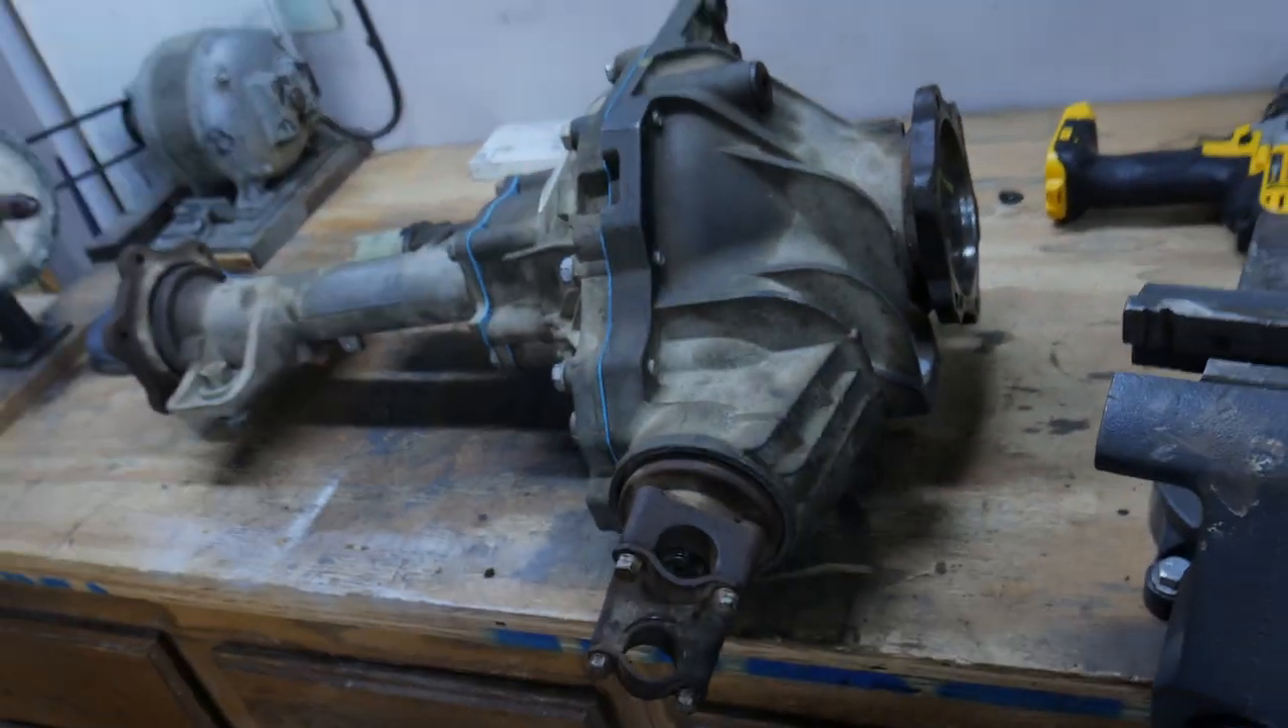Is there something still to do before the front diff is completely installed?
Yes.